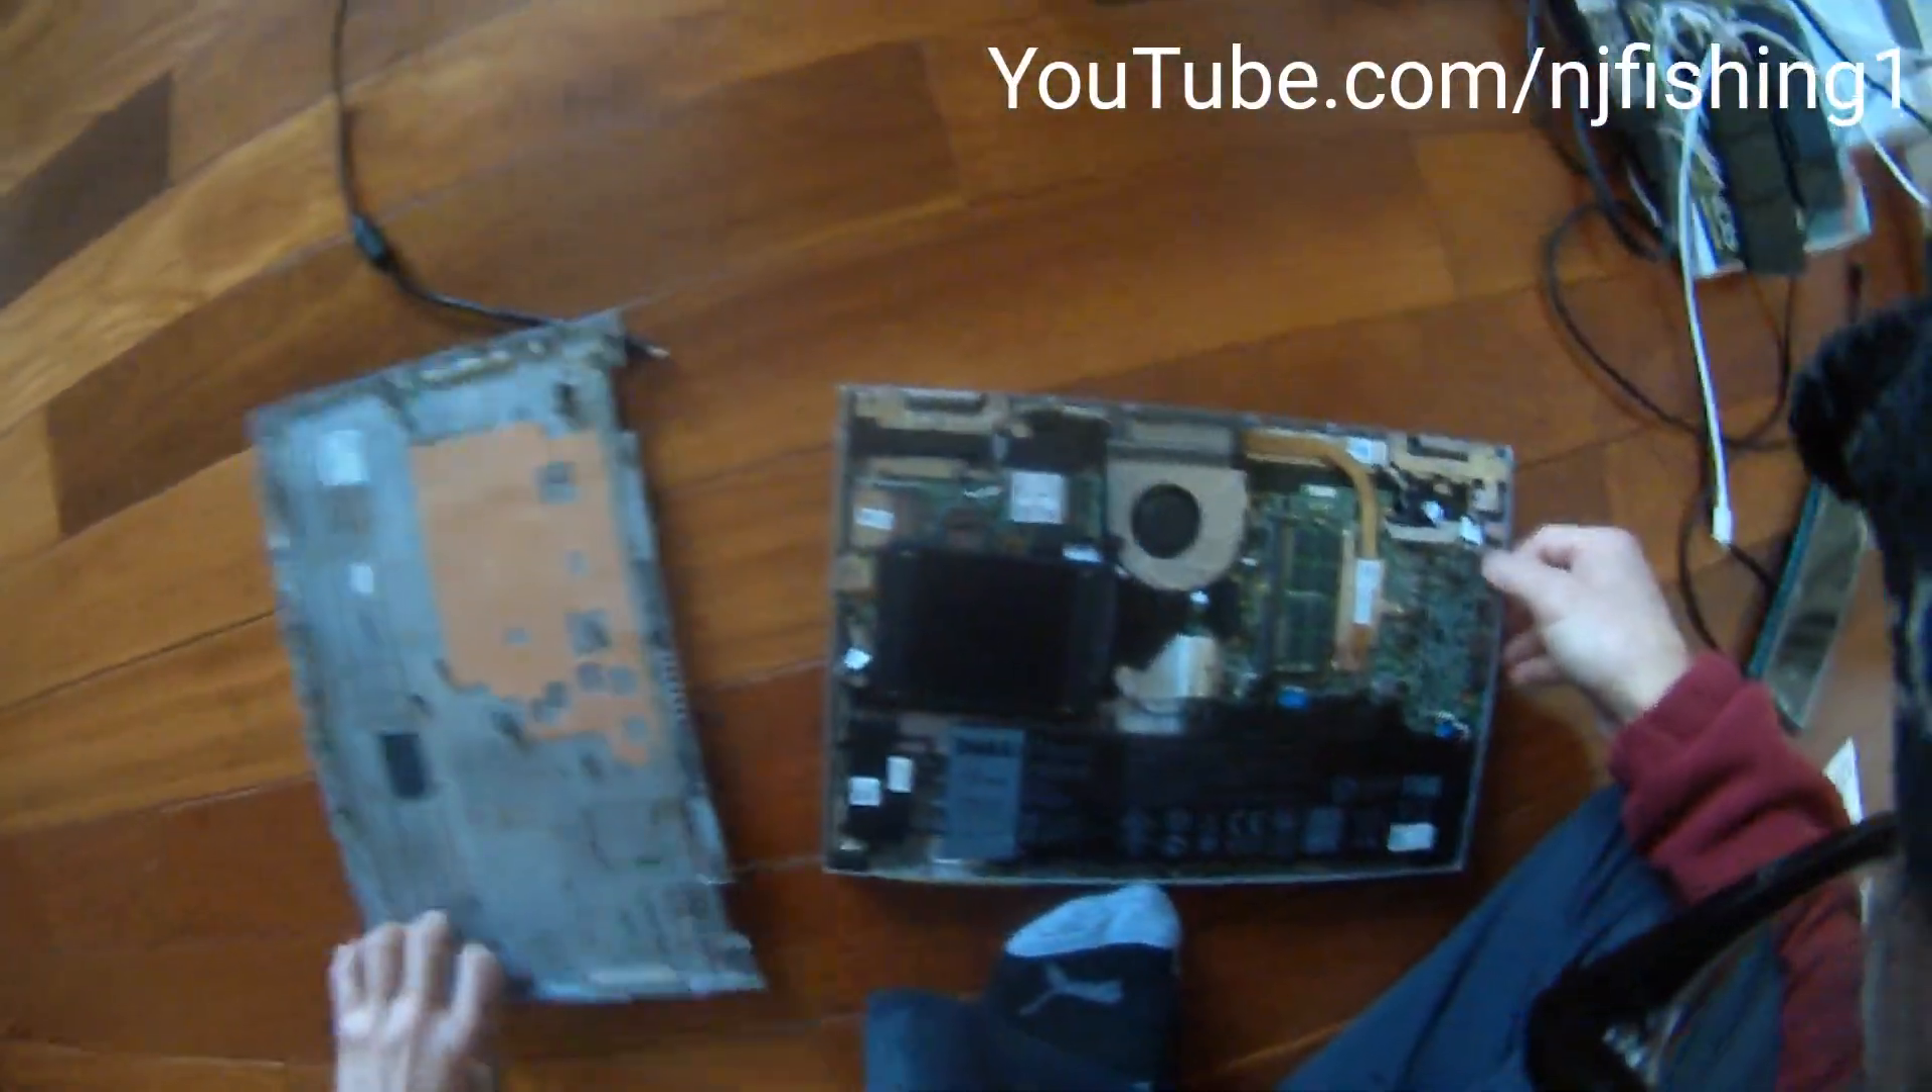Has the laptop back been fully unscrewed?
Yes.